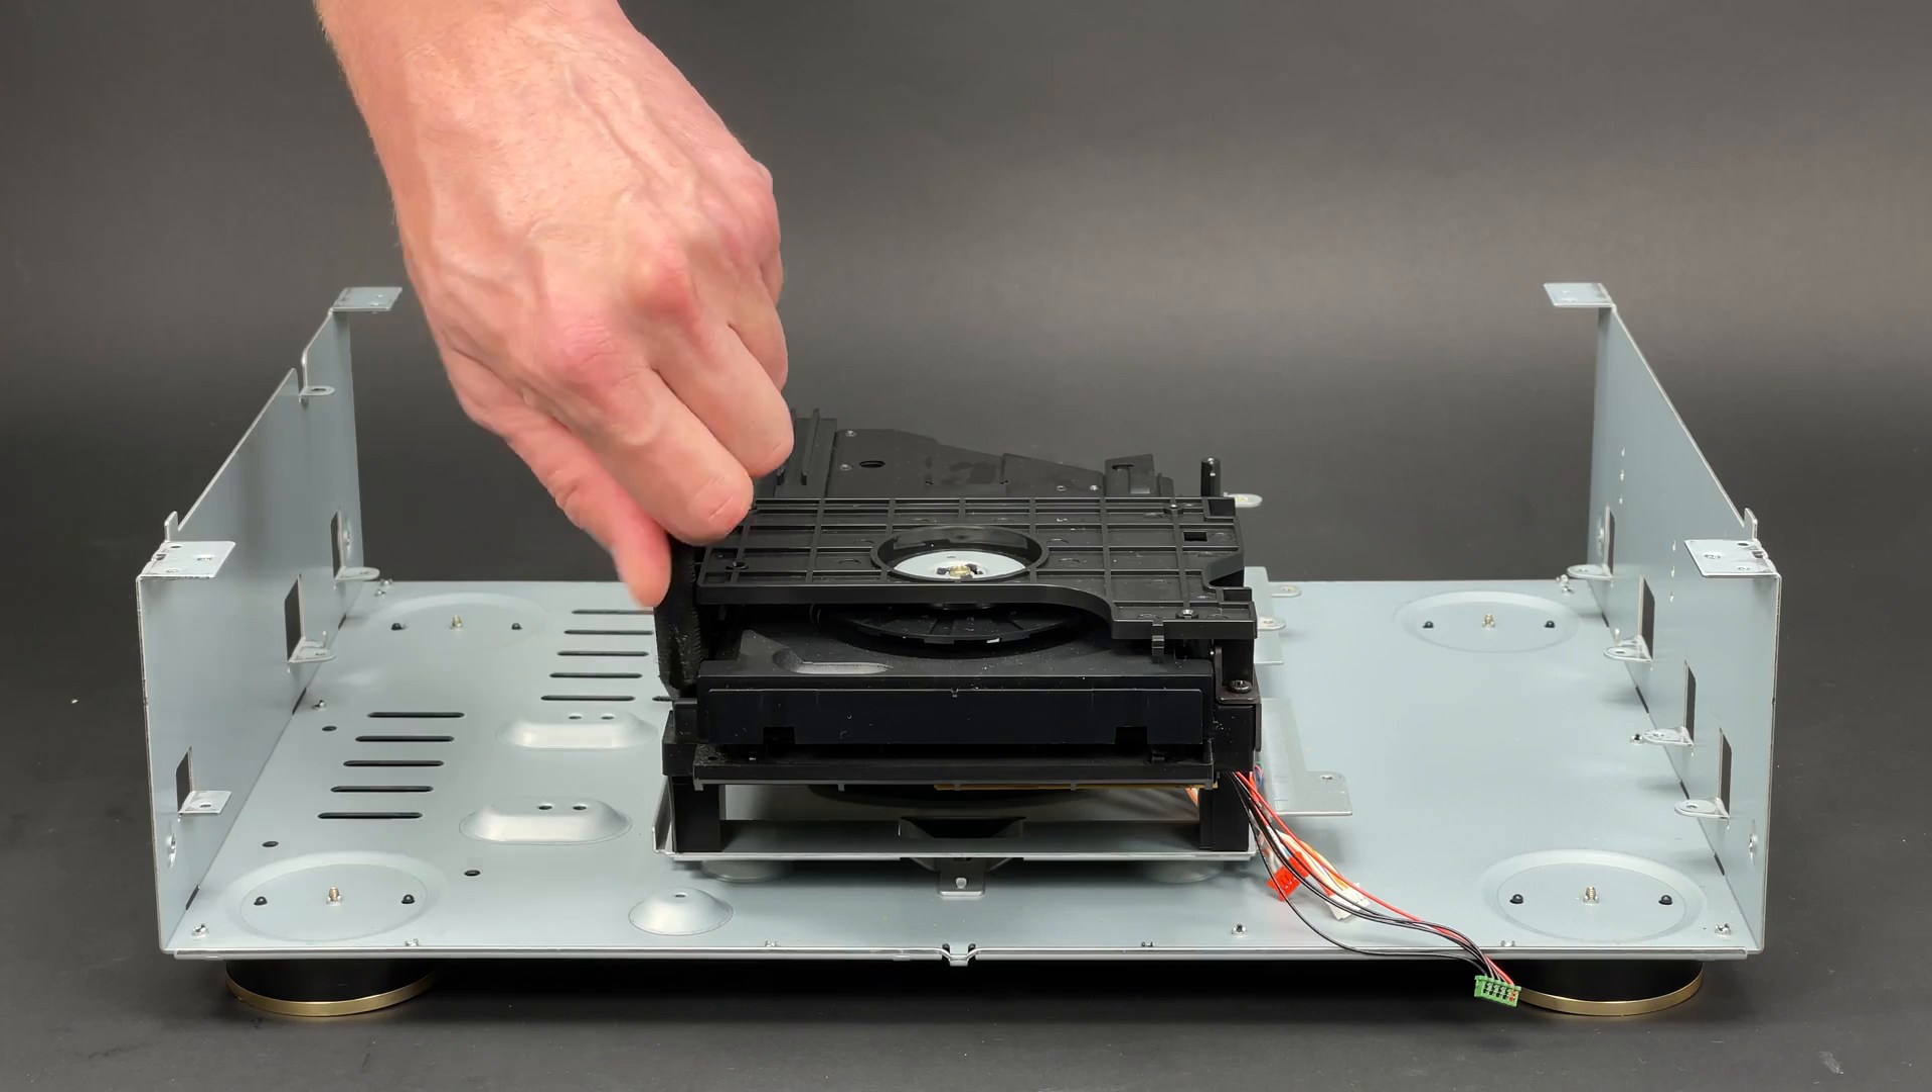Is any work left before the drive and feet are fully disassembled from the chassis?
Yes.